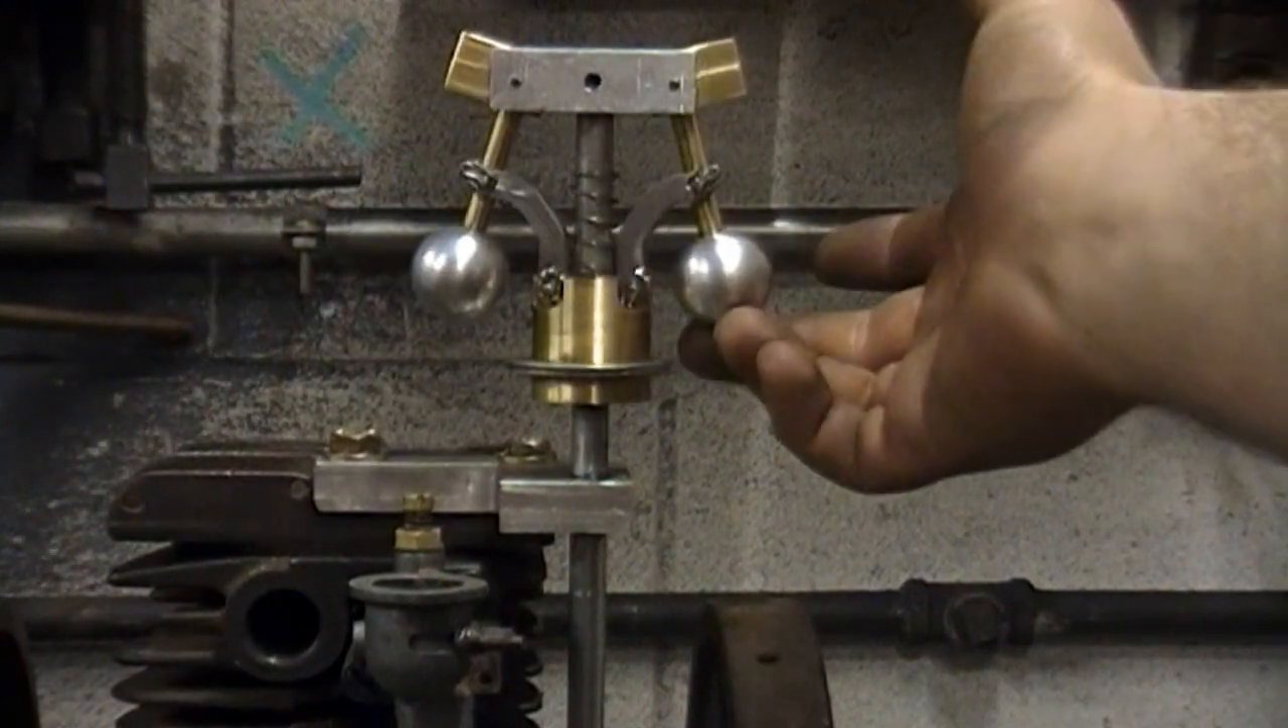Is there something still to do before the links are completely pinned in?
No.